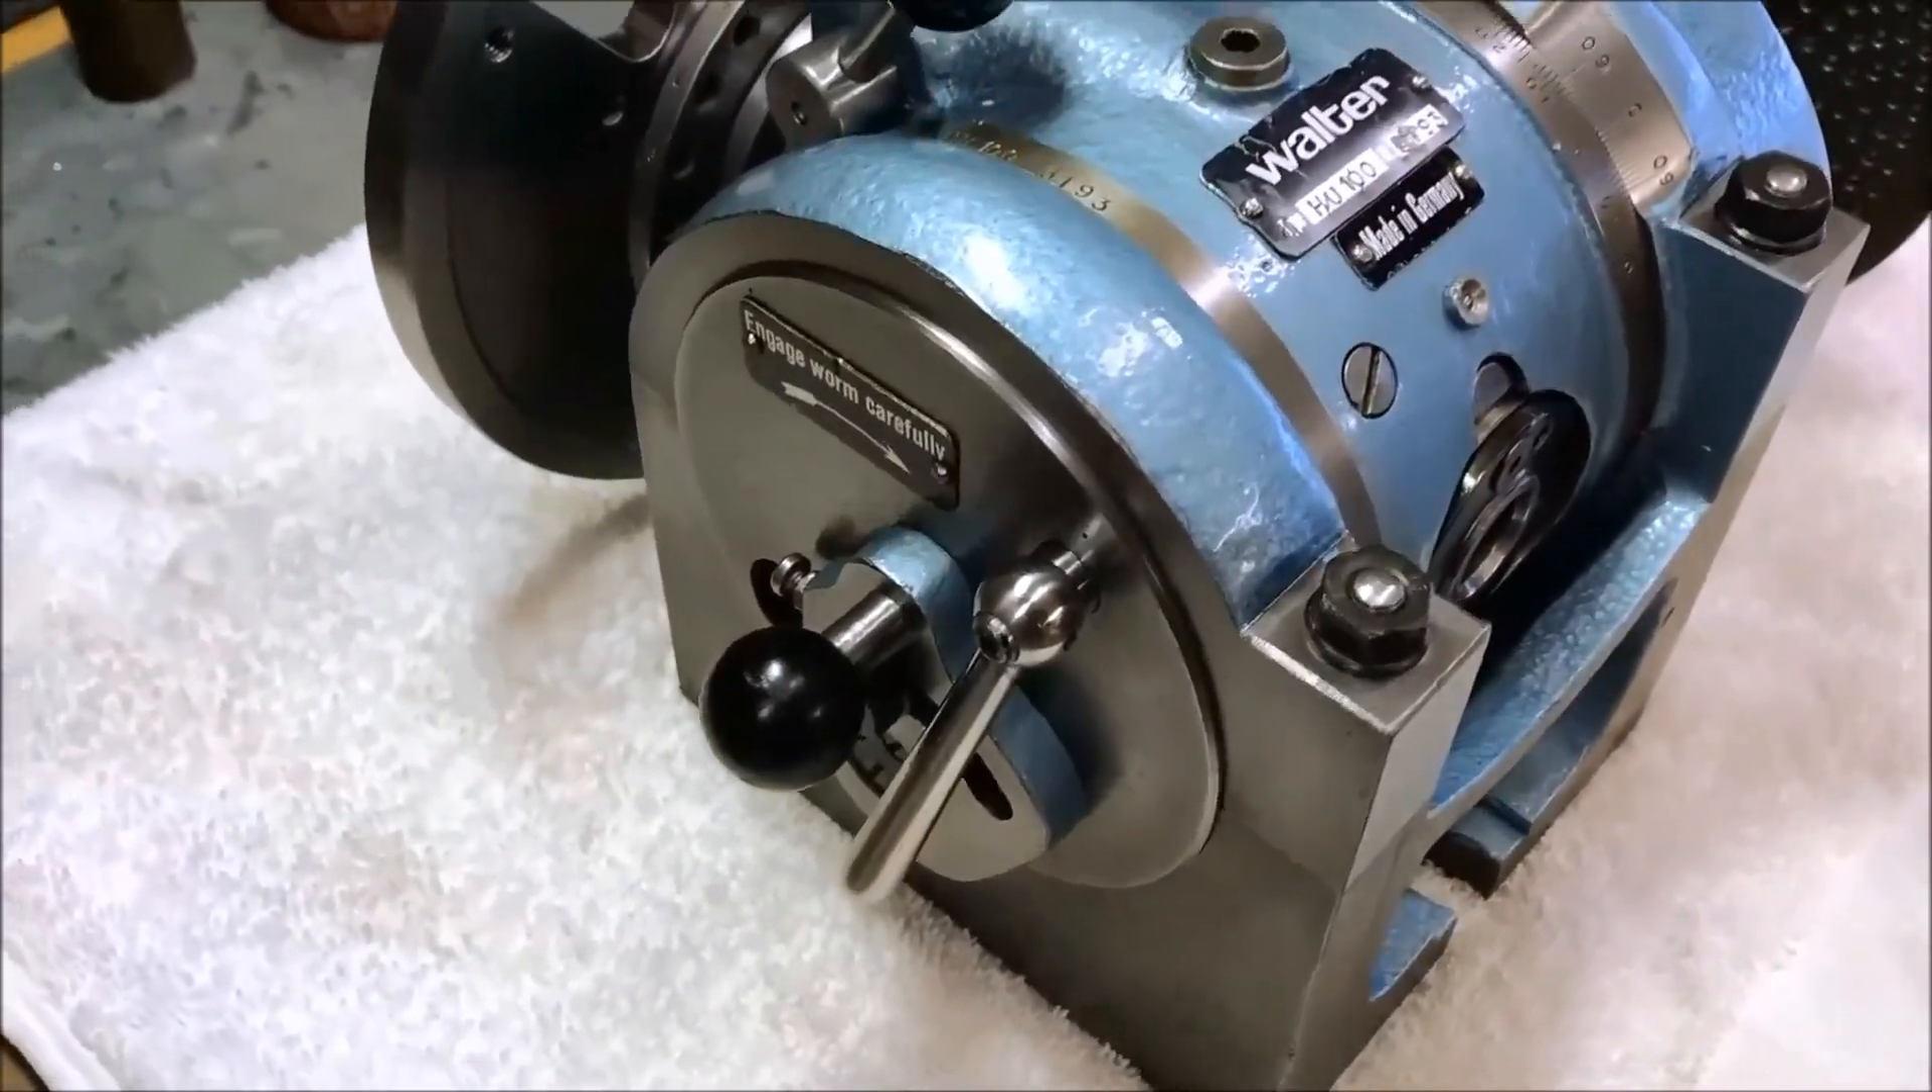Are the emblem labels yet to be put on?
No.